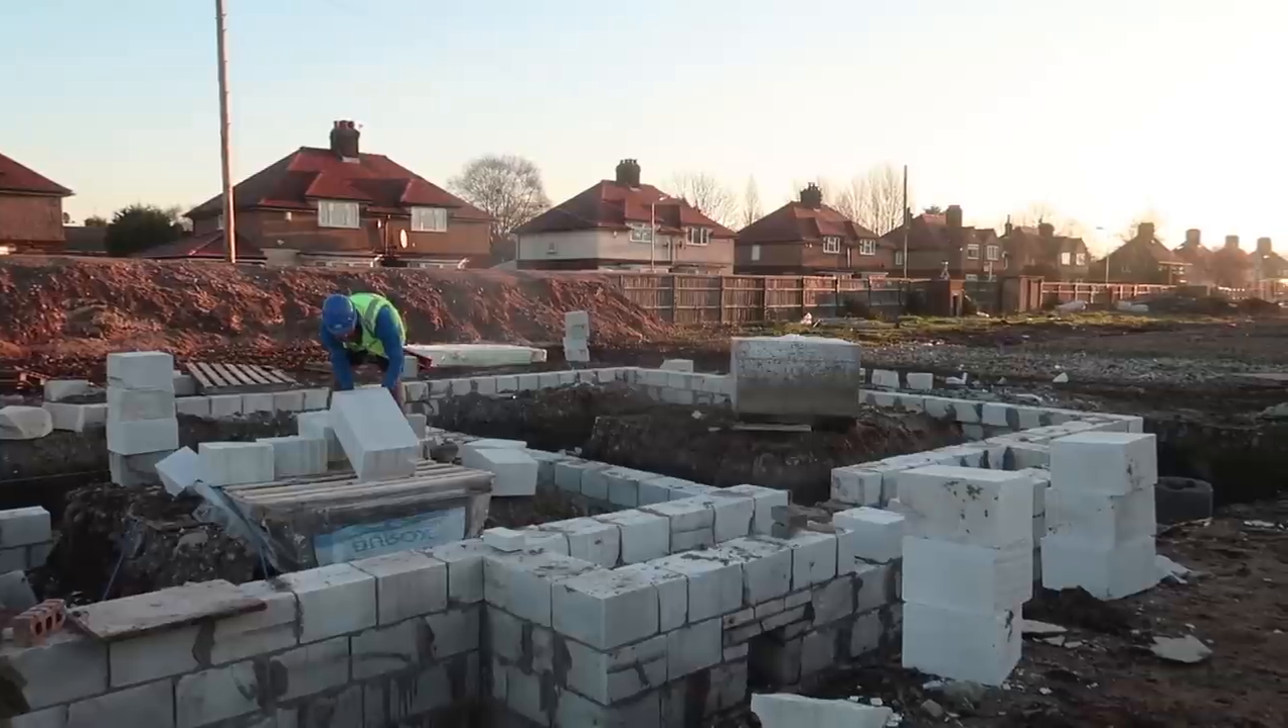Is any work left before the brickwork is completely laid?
Yes.